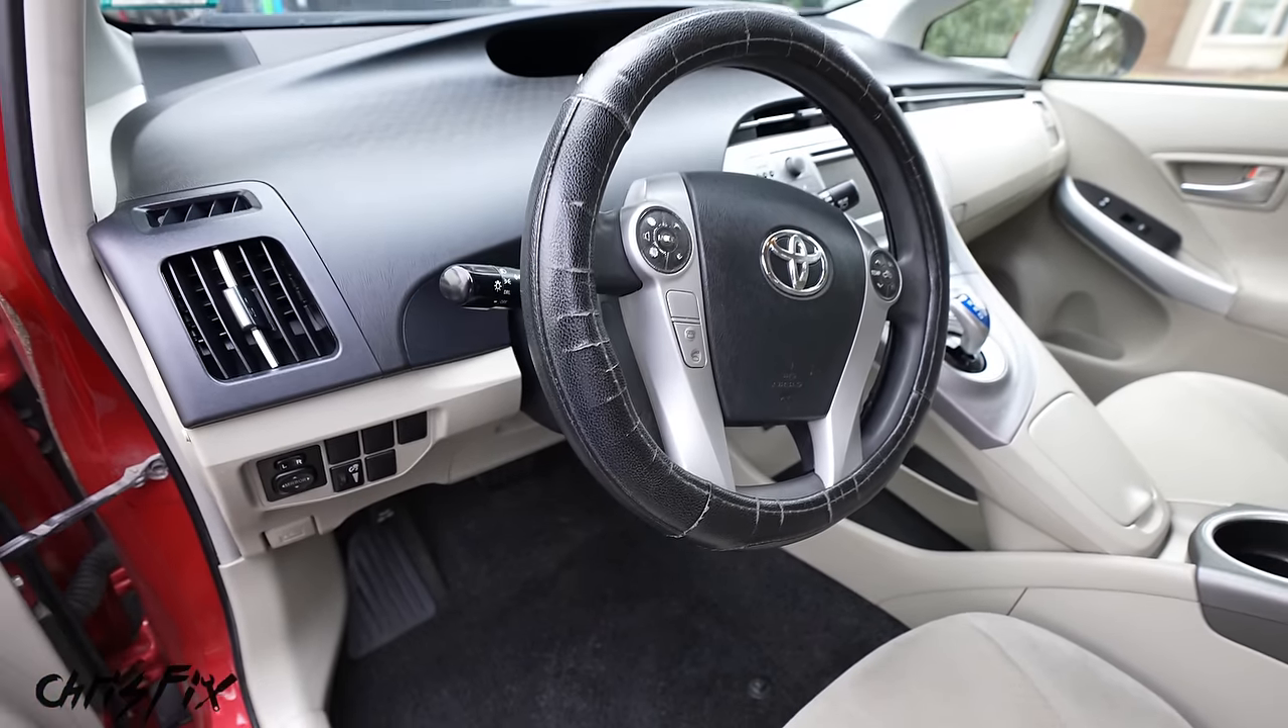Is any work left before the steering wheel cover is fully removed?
Yes.